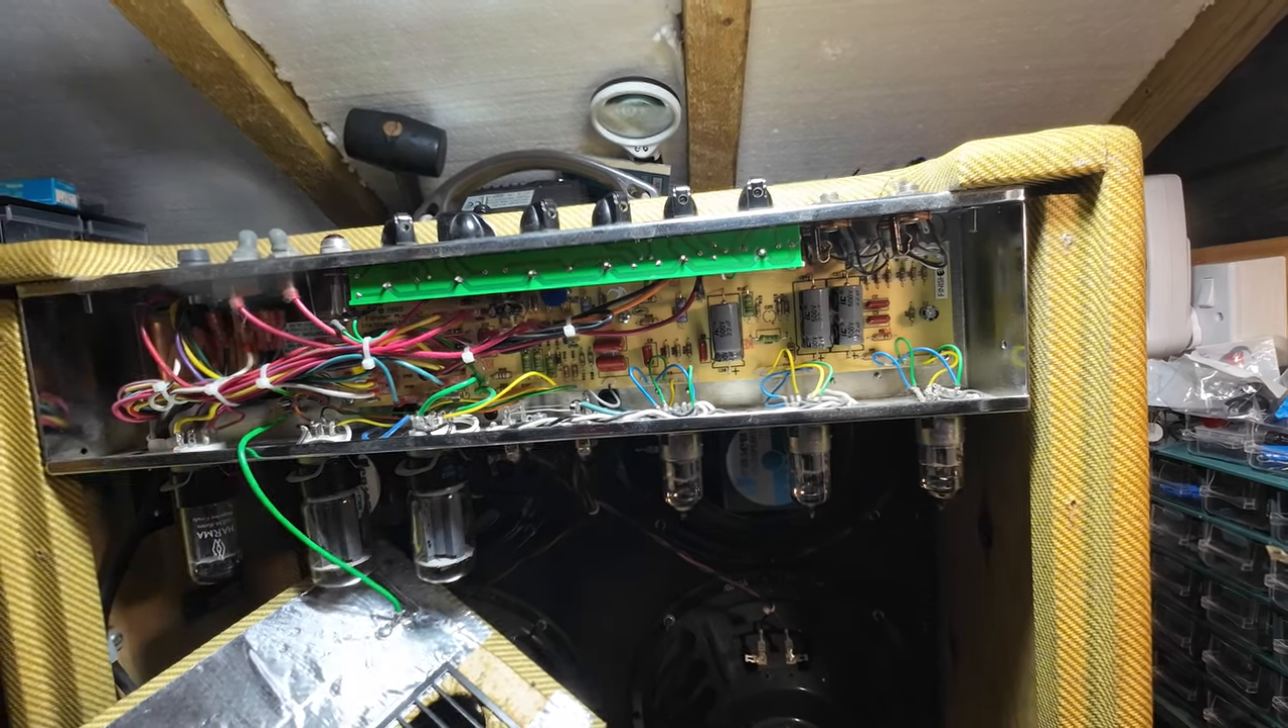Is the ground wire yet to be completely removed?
Yes.